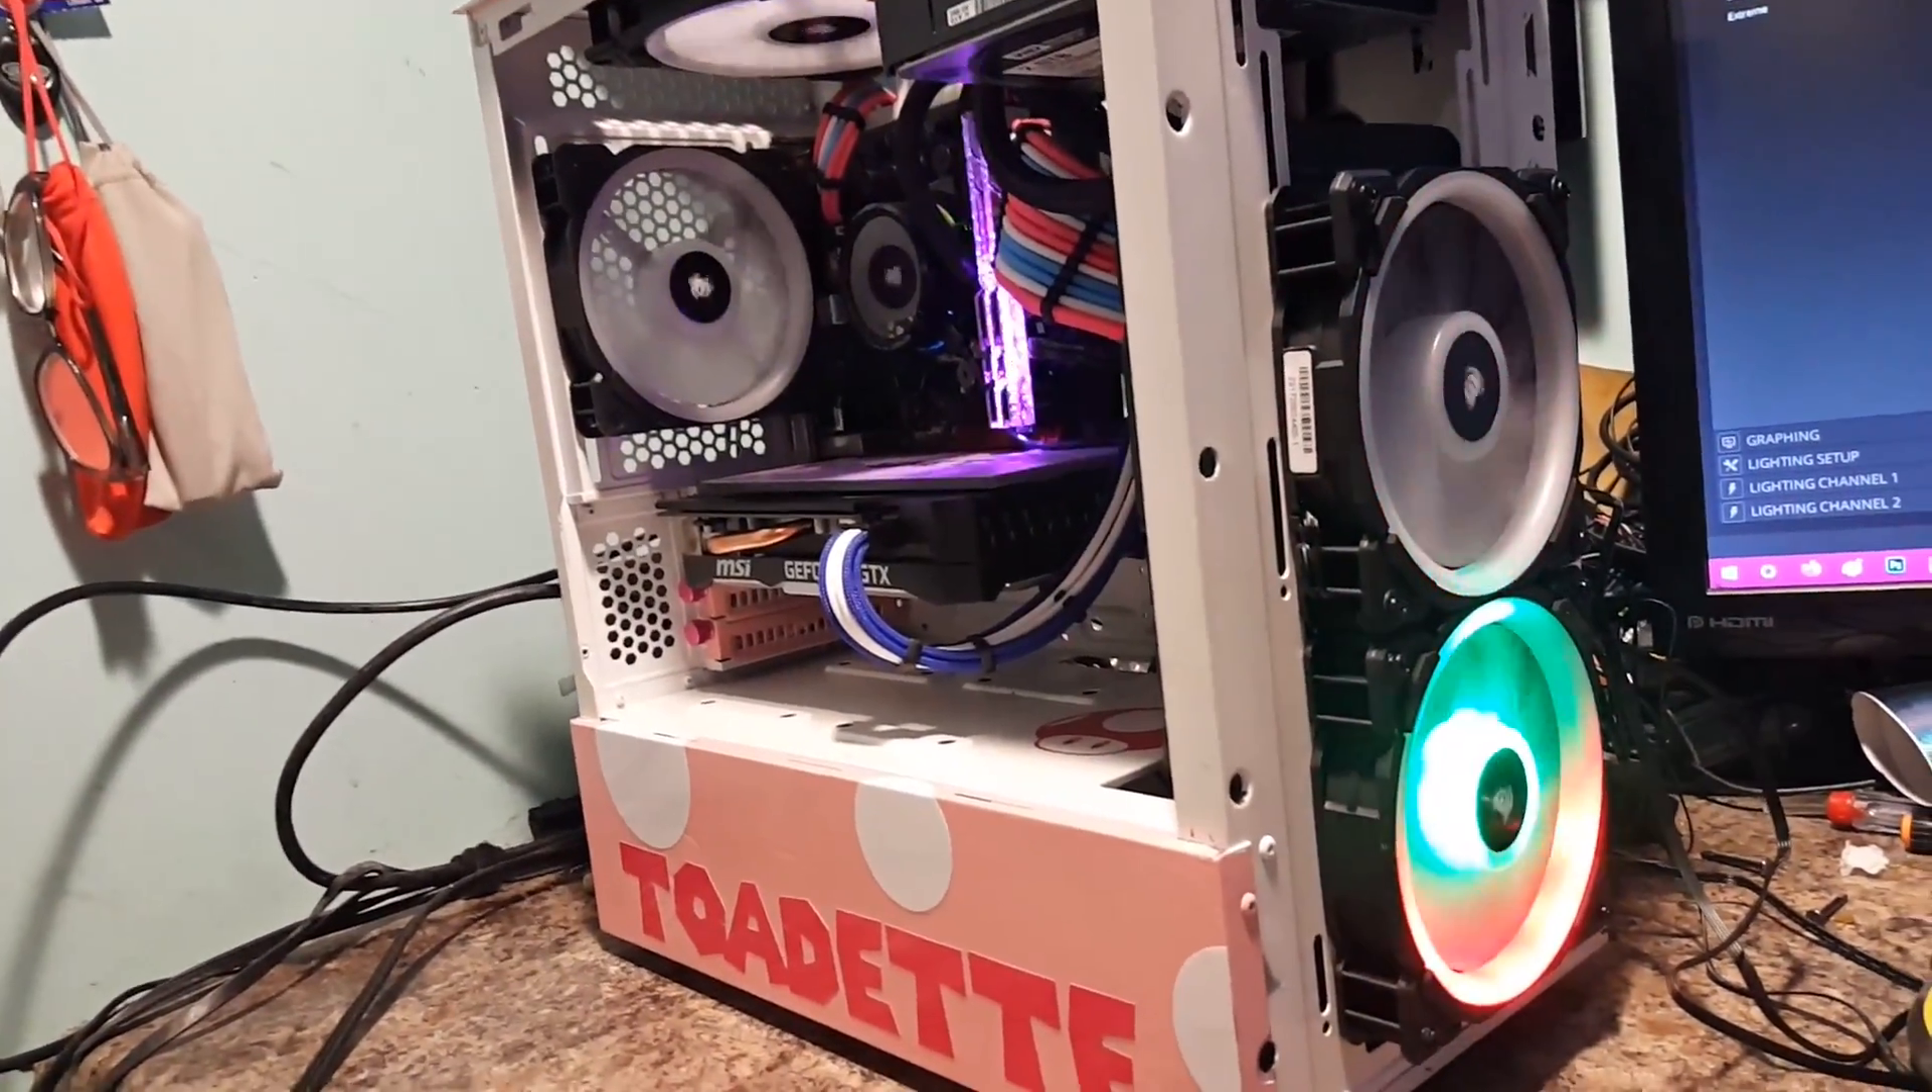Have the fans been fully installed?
Yes.